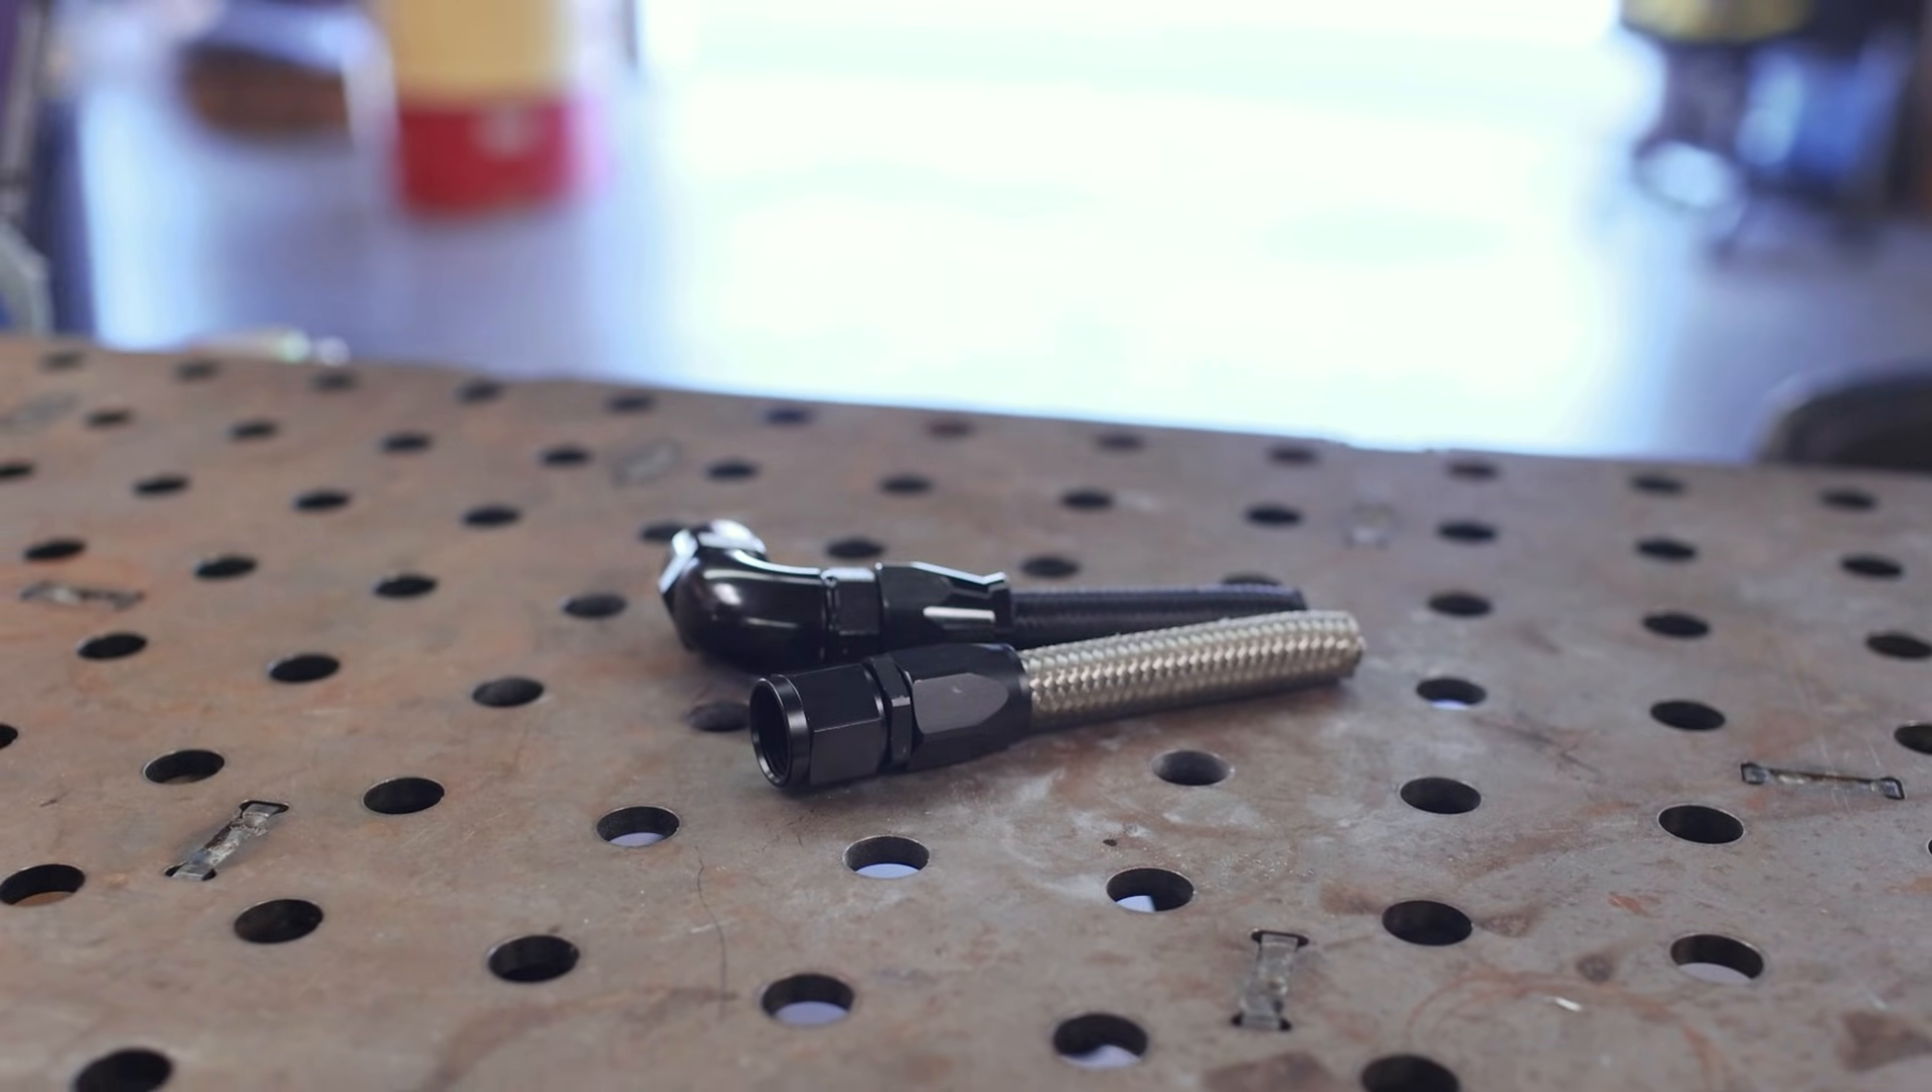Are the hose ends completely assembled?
Yes.